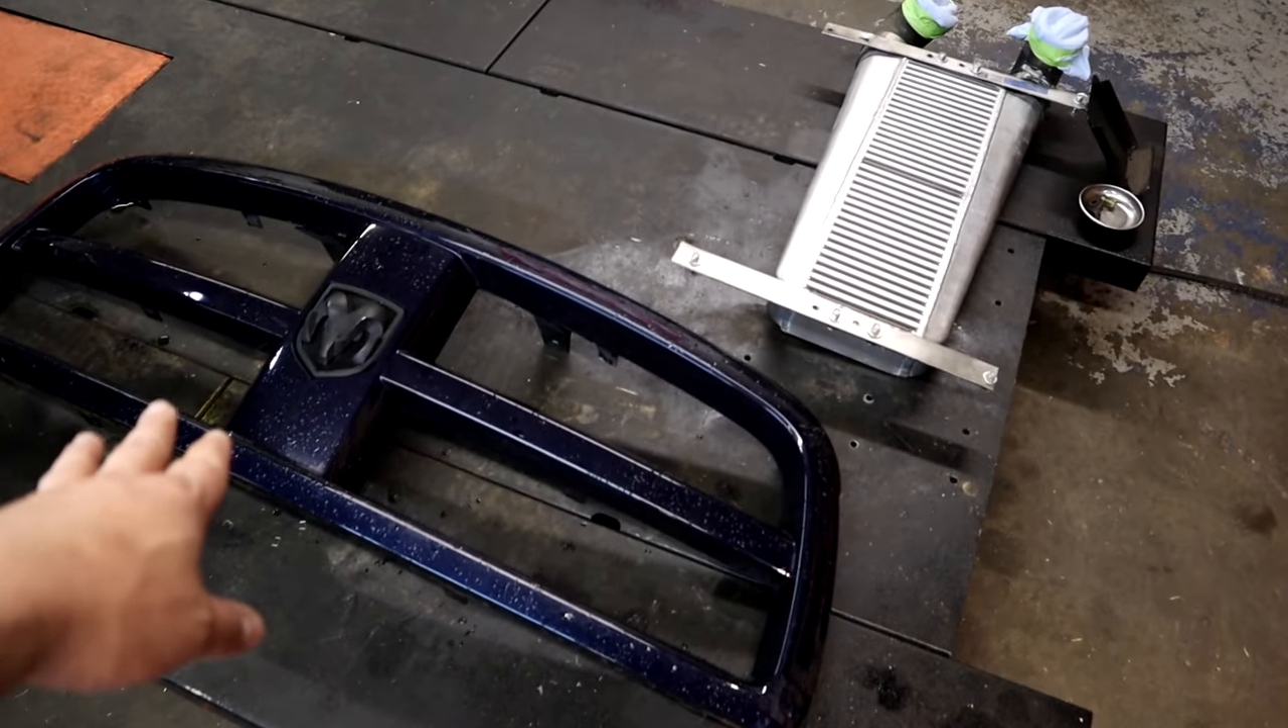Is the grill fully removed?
Yes.